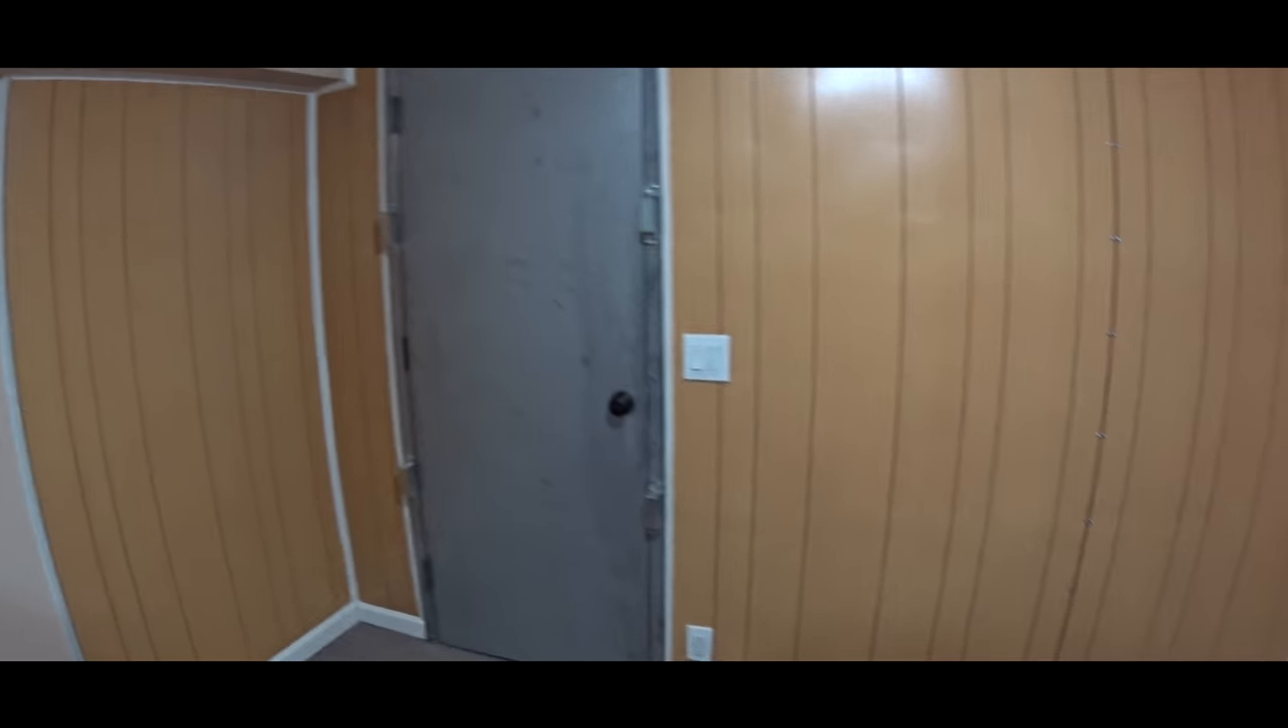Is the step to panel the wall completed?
Yes.